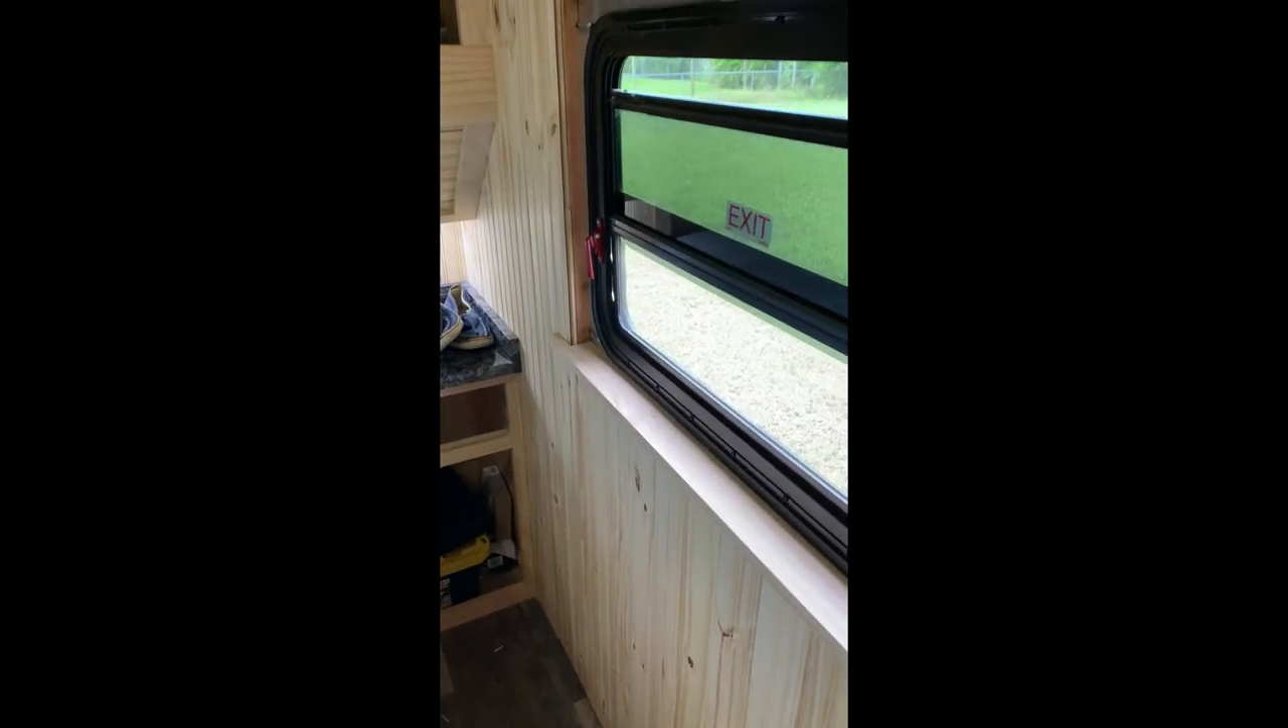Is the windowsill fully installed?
Yes.